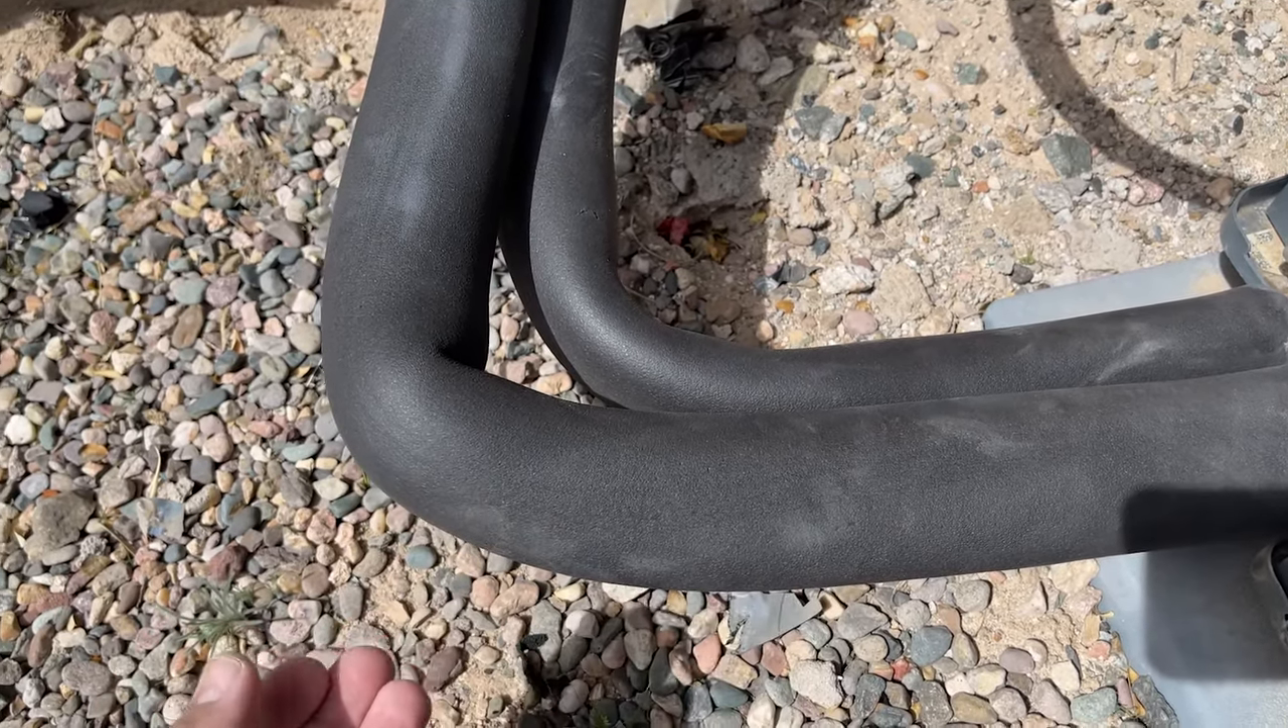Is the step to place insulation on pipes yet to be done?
No.